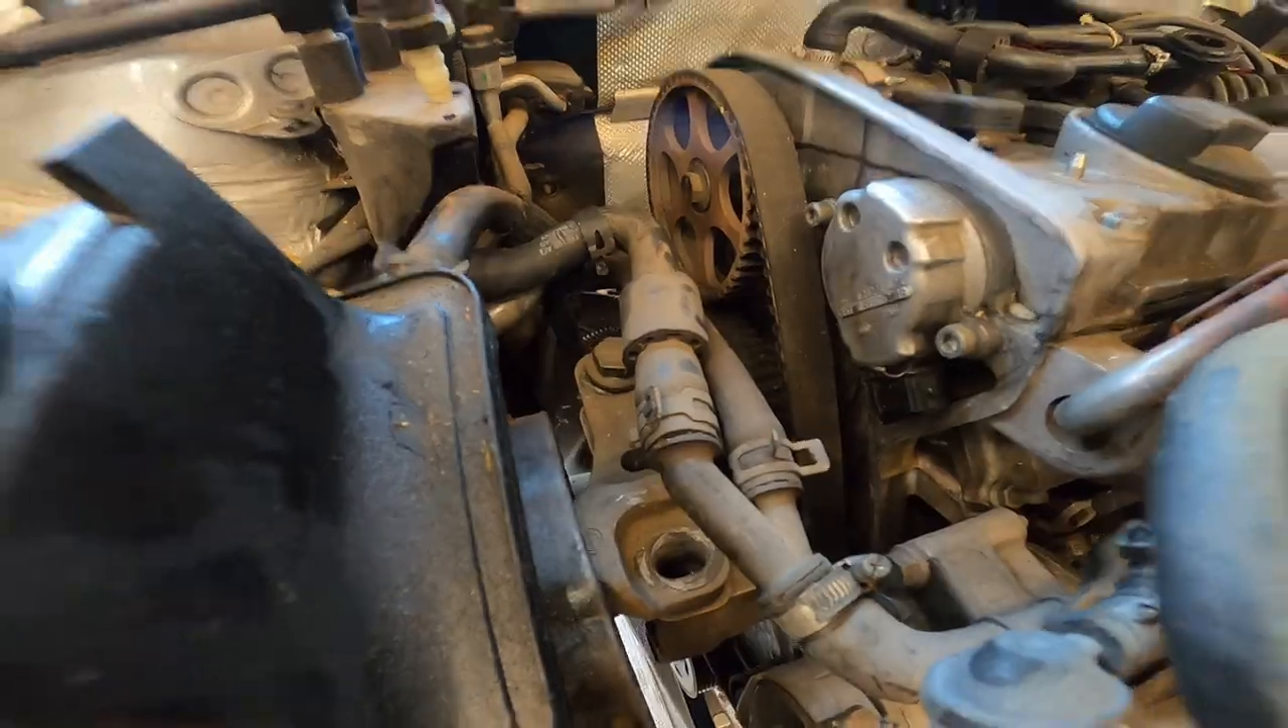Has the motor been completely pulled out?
No.